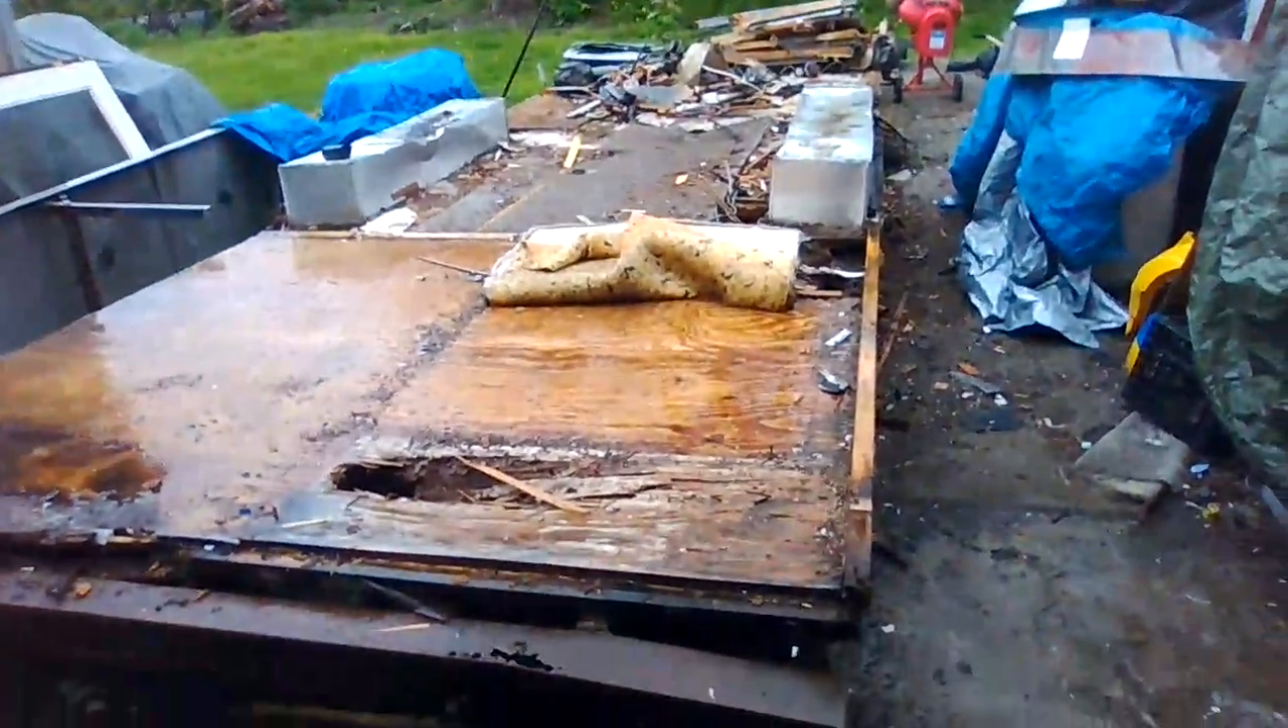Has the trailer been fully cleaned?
No.